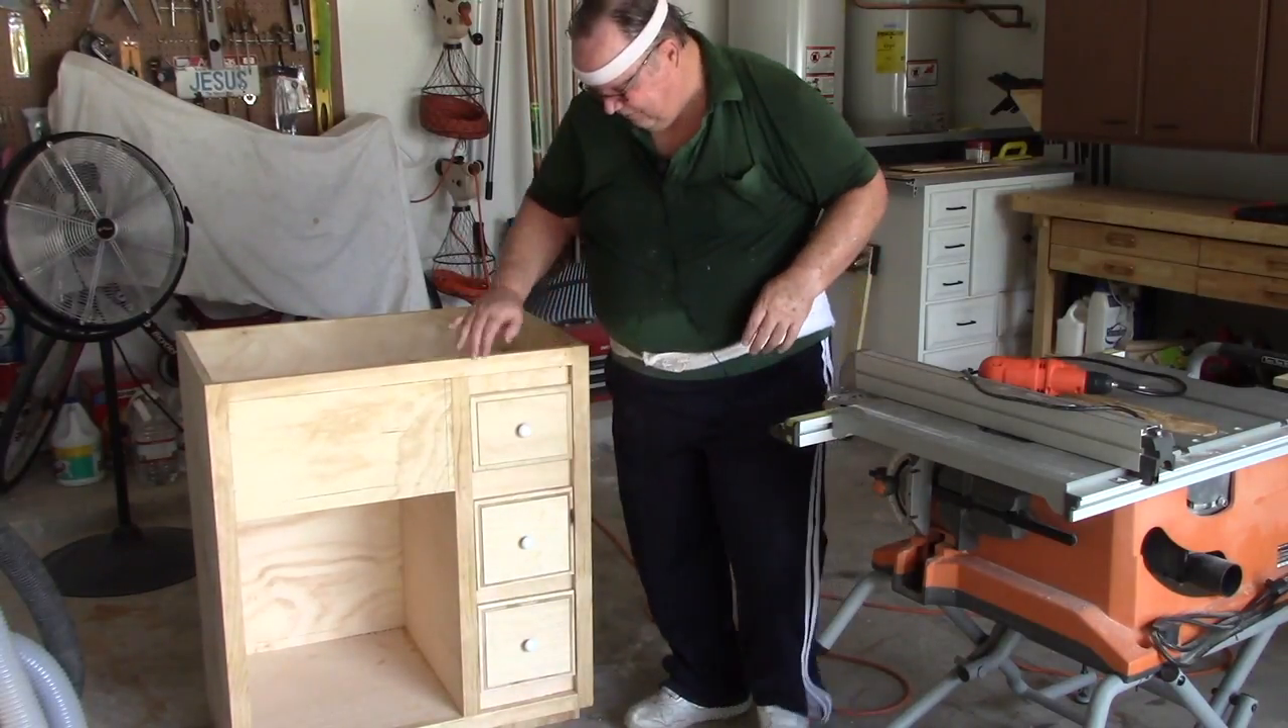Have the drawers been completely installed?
Yes.